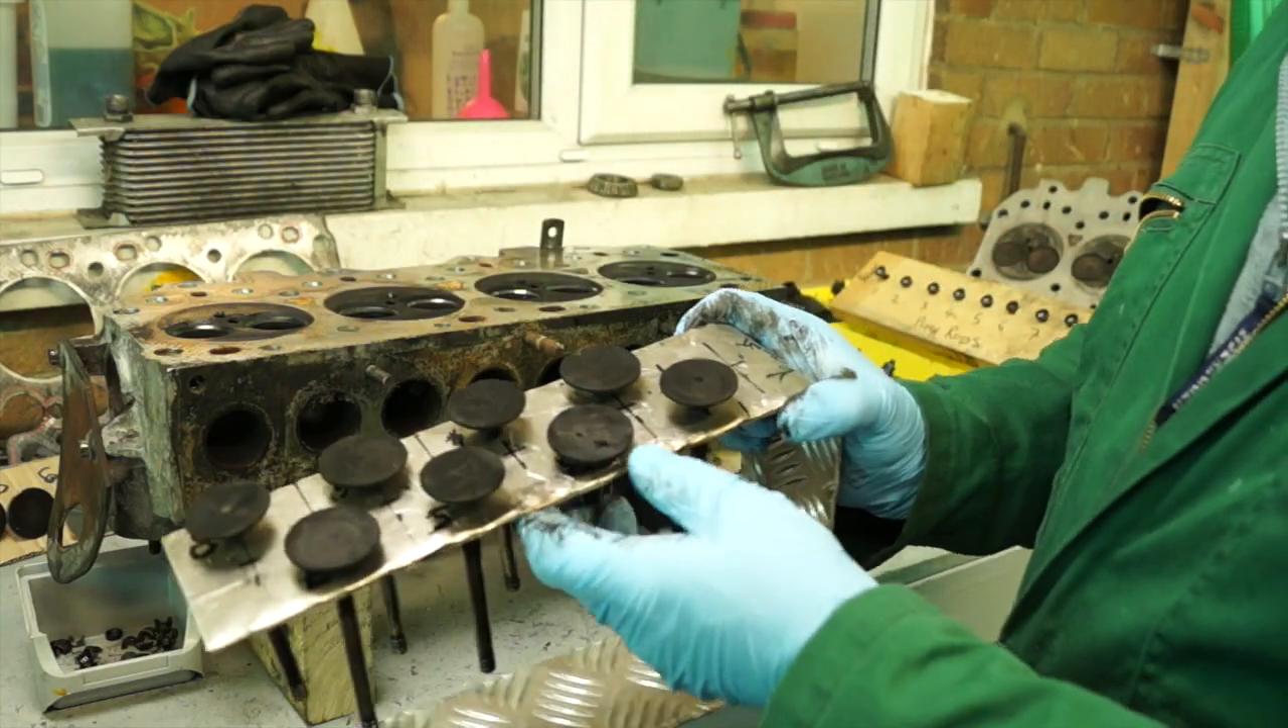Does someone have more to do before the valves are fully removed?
No.